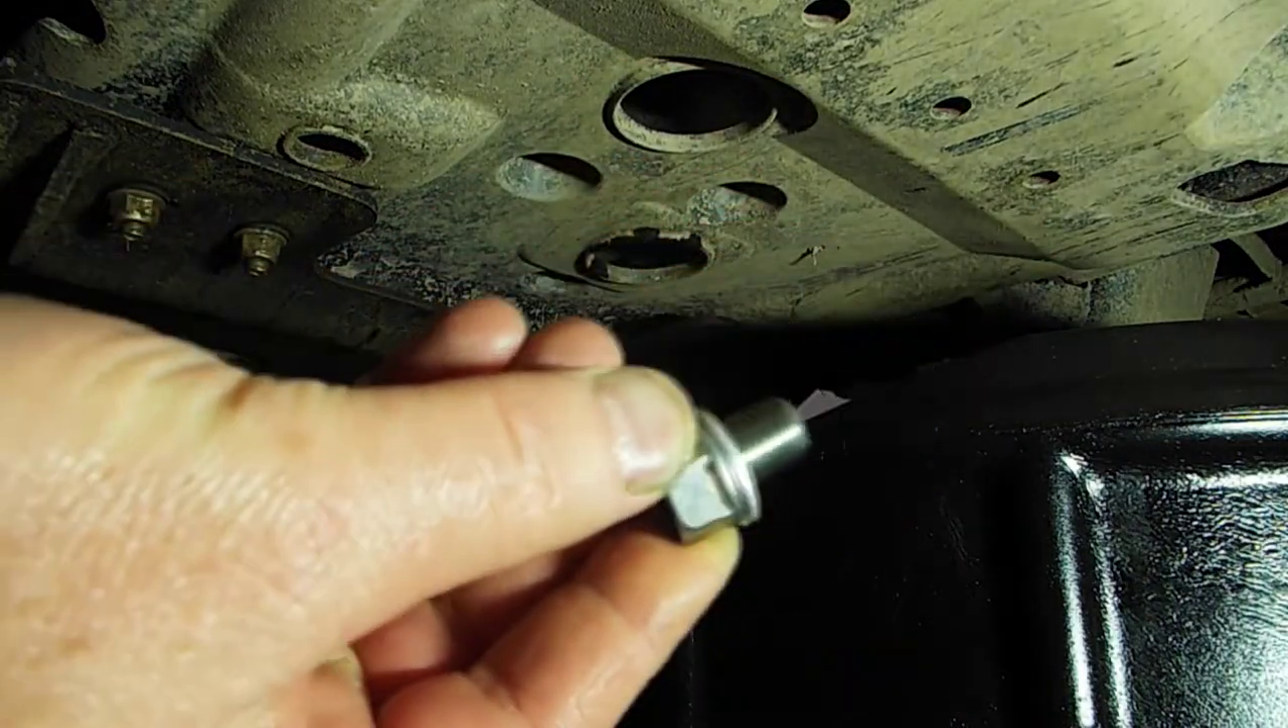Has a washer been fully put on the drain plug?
Yes.